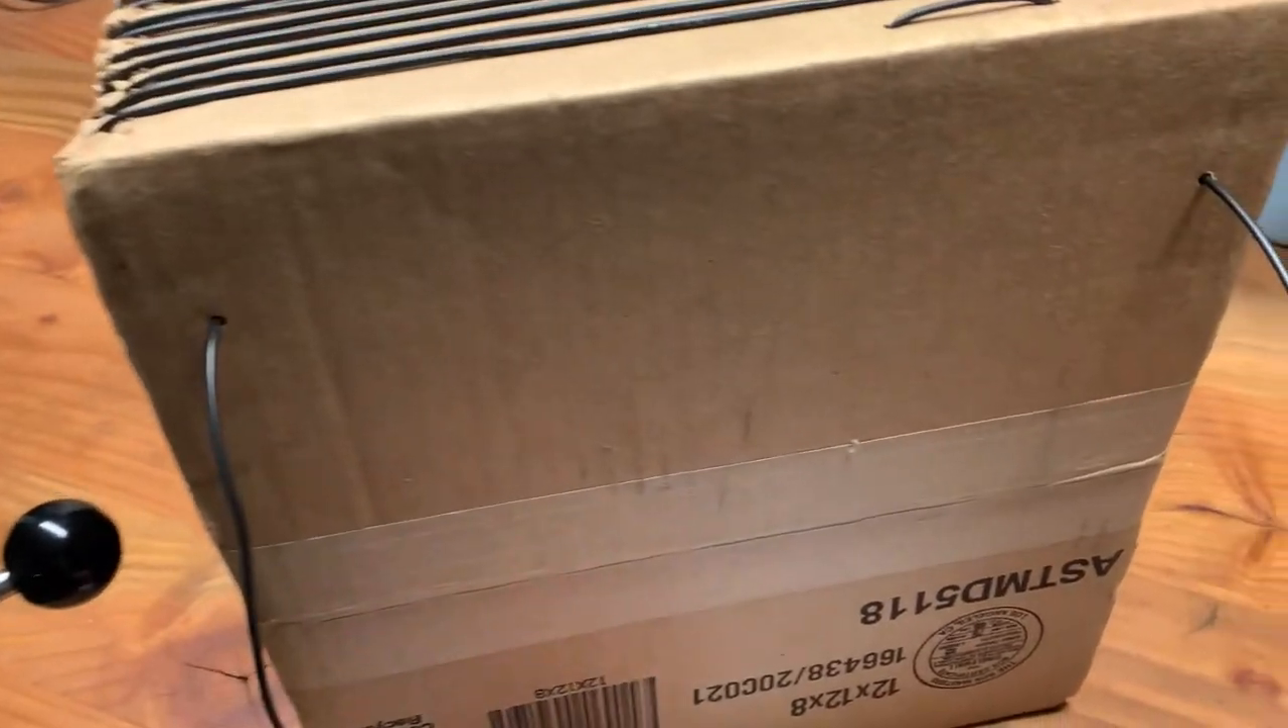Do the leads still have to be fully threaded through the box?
No.